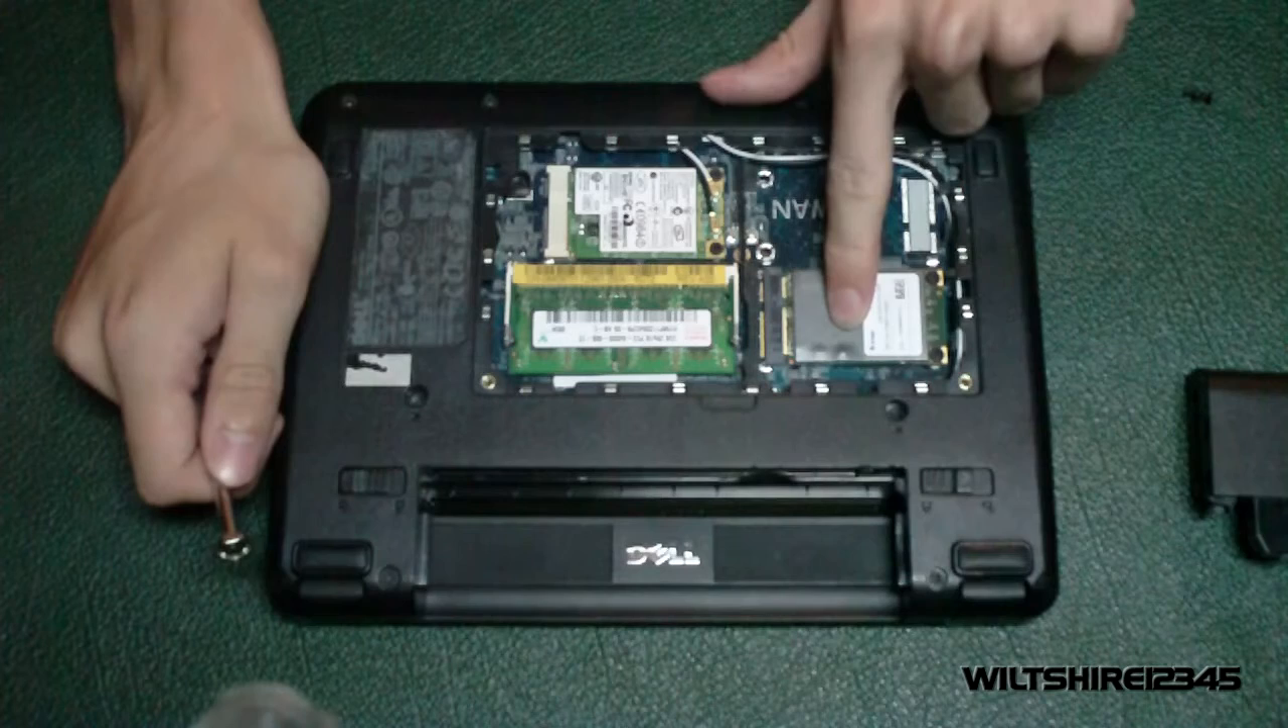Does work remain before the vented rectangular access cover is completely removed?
No.